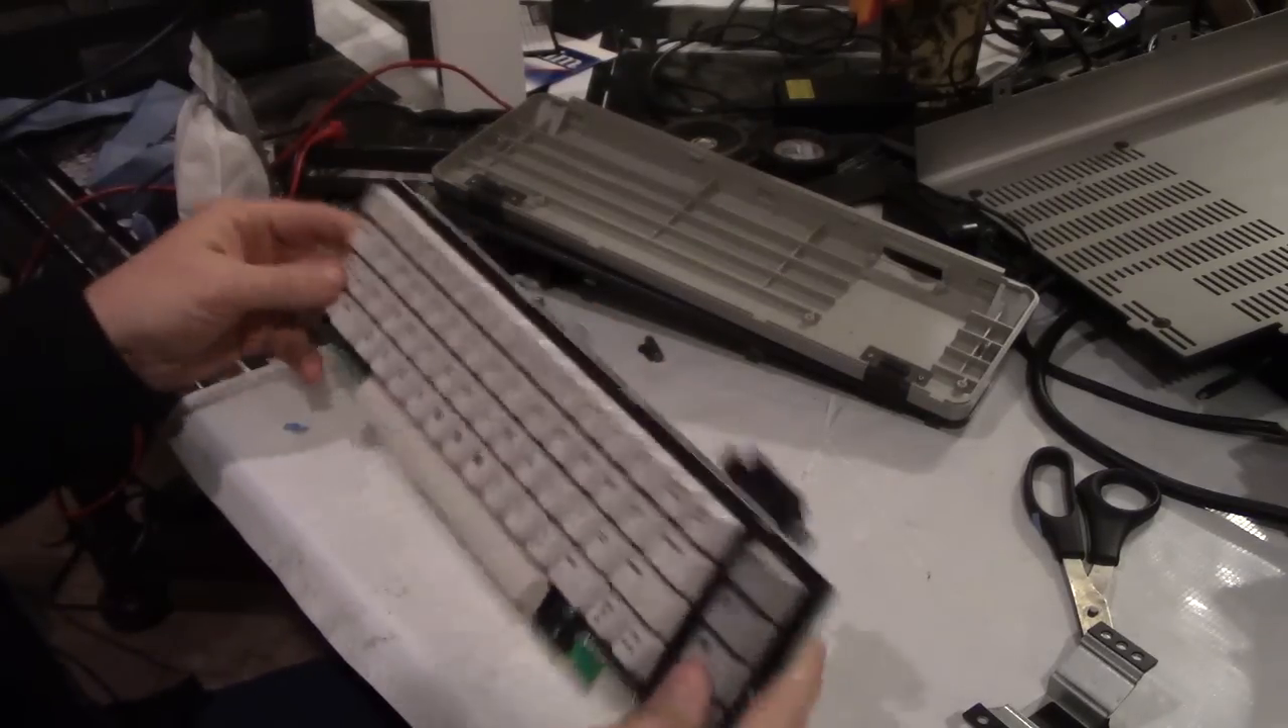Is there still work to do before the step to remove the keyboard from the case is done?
No.